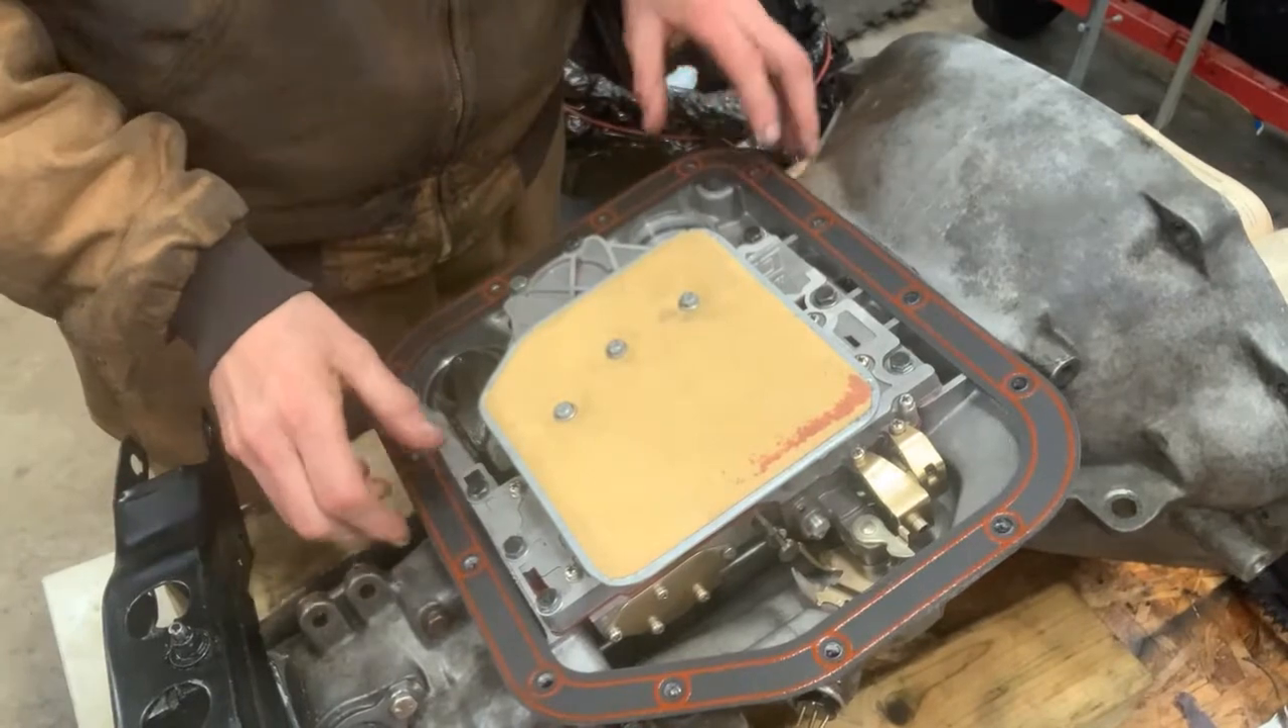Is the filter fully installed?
Yes.